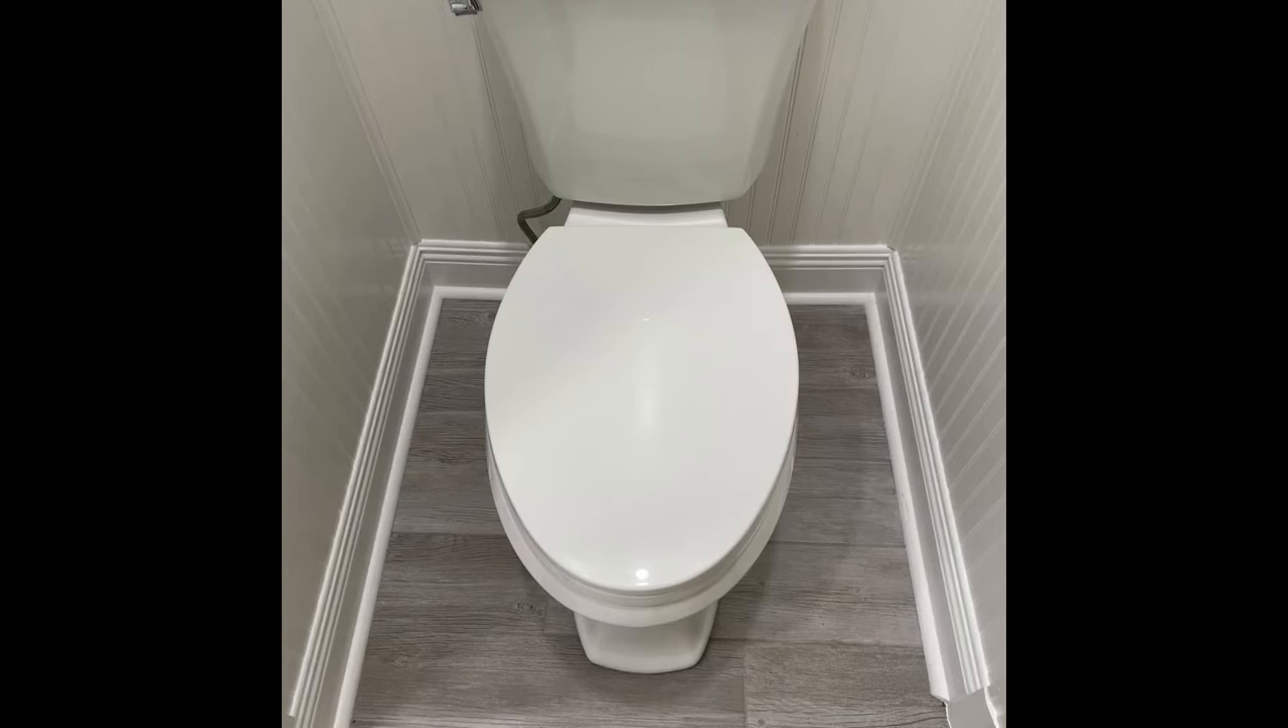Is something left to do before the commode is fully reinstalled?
No.